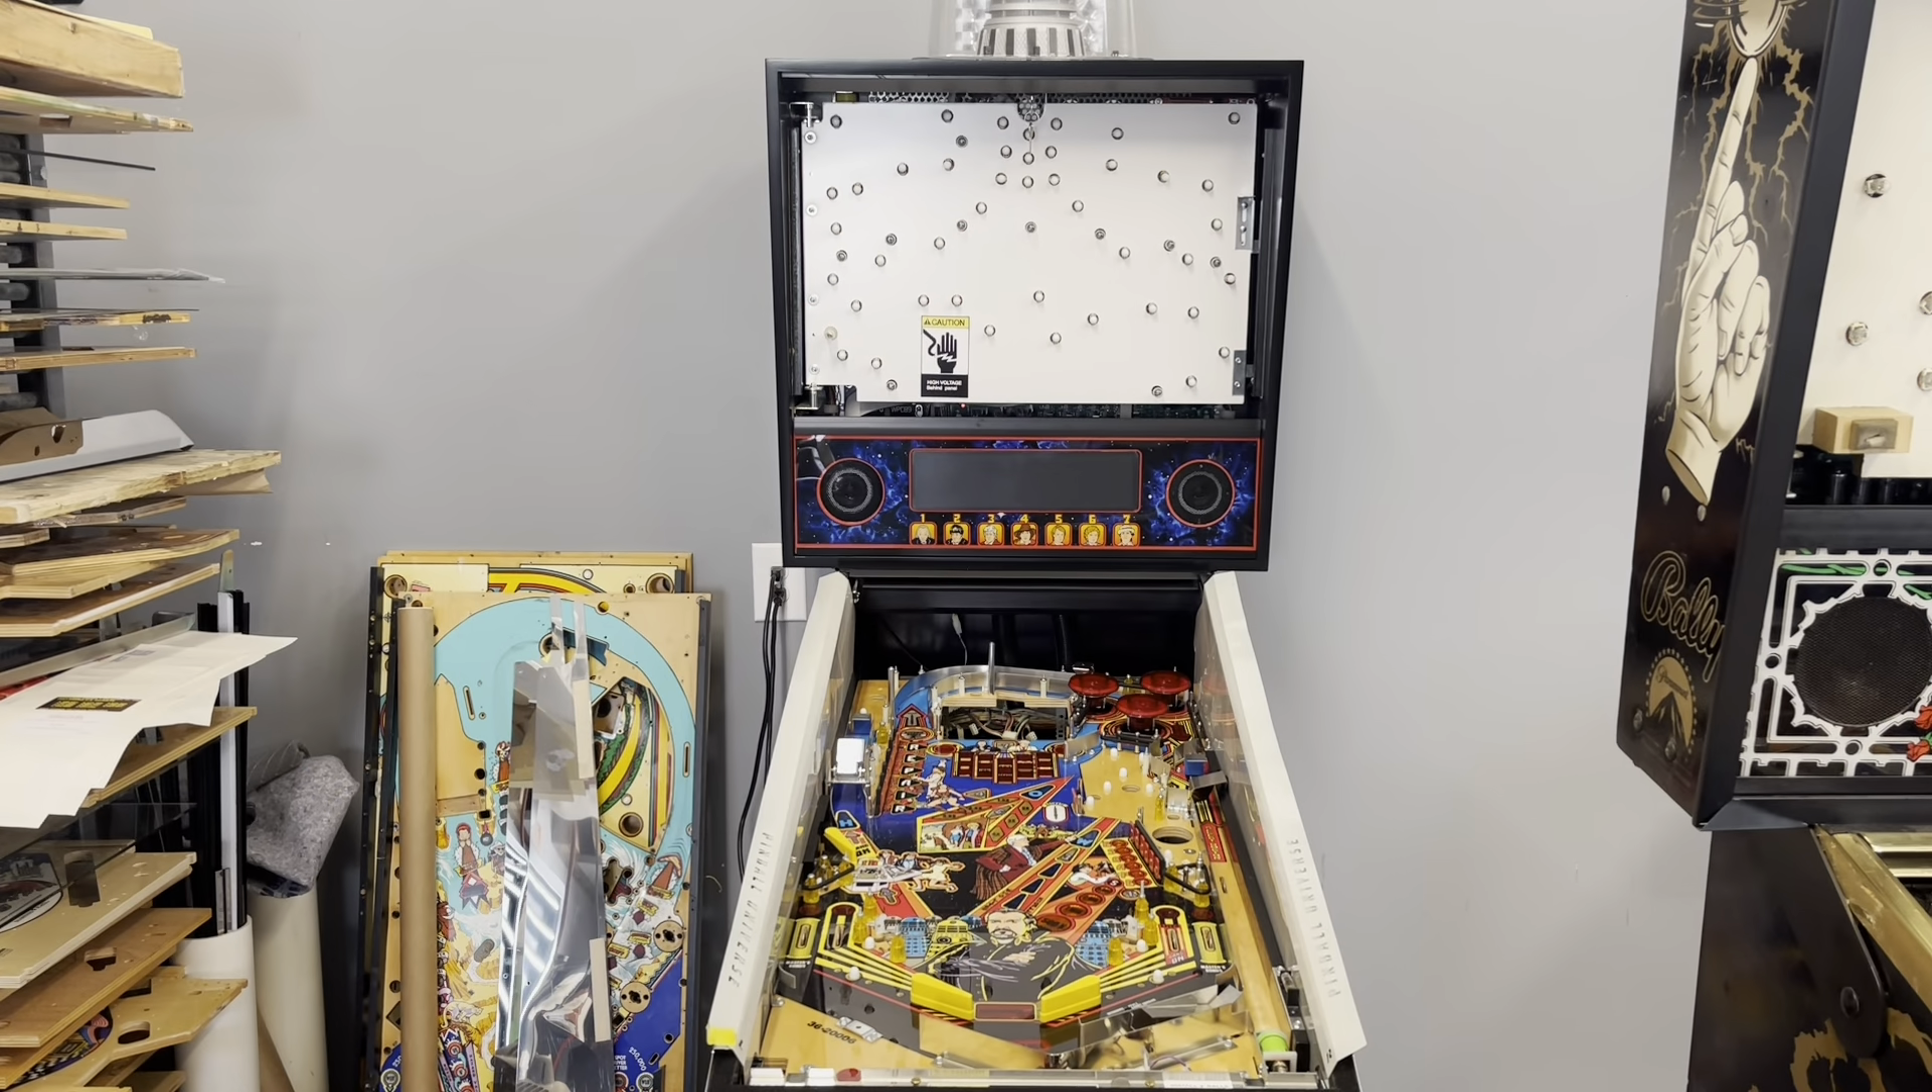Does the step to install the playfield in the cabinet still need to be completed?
No.